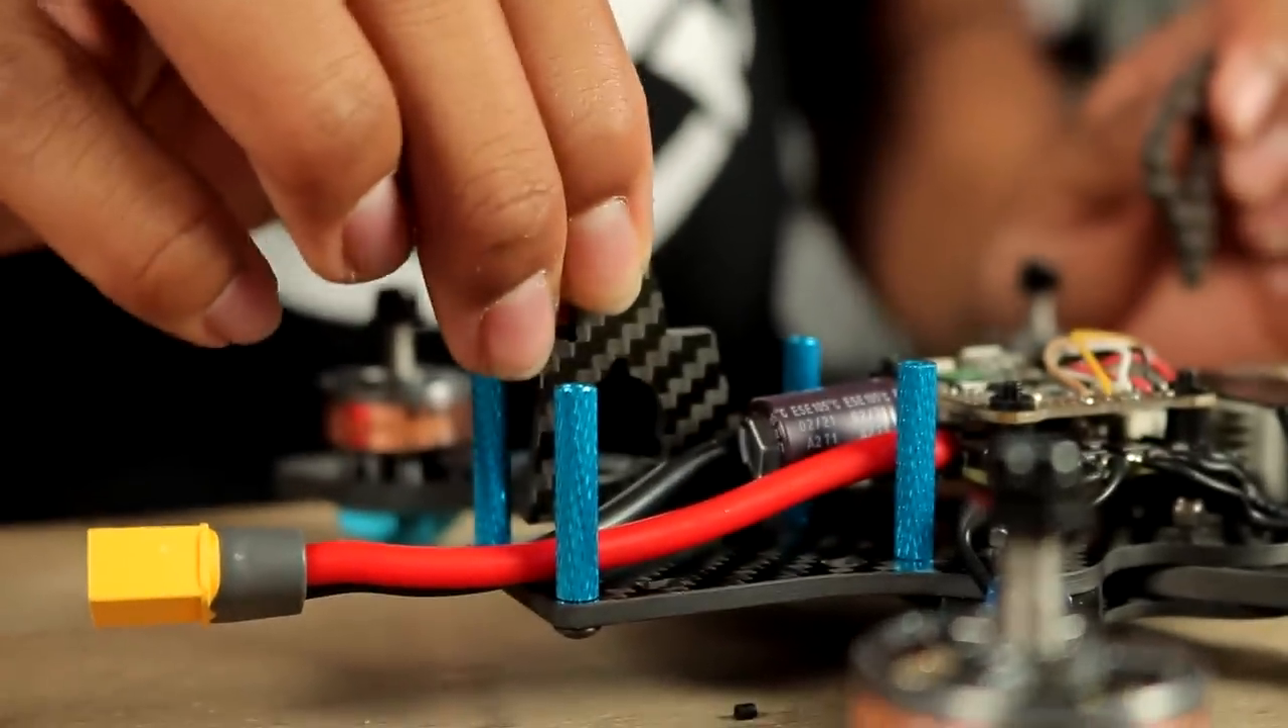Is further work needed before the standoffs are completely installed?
No.